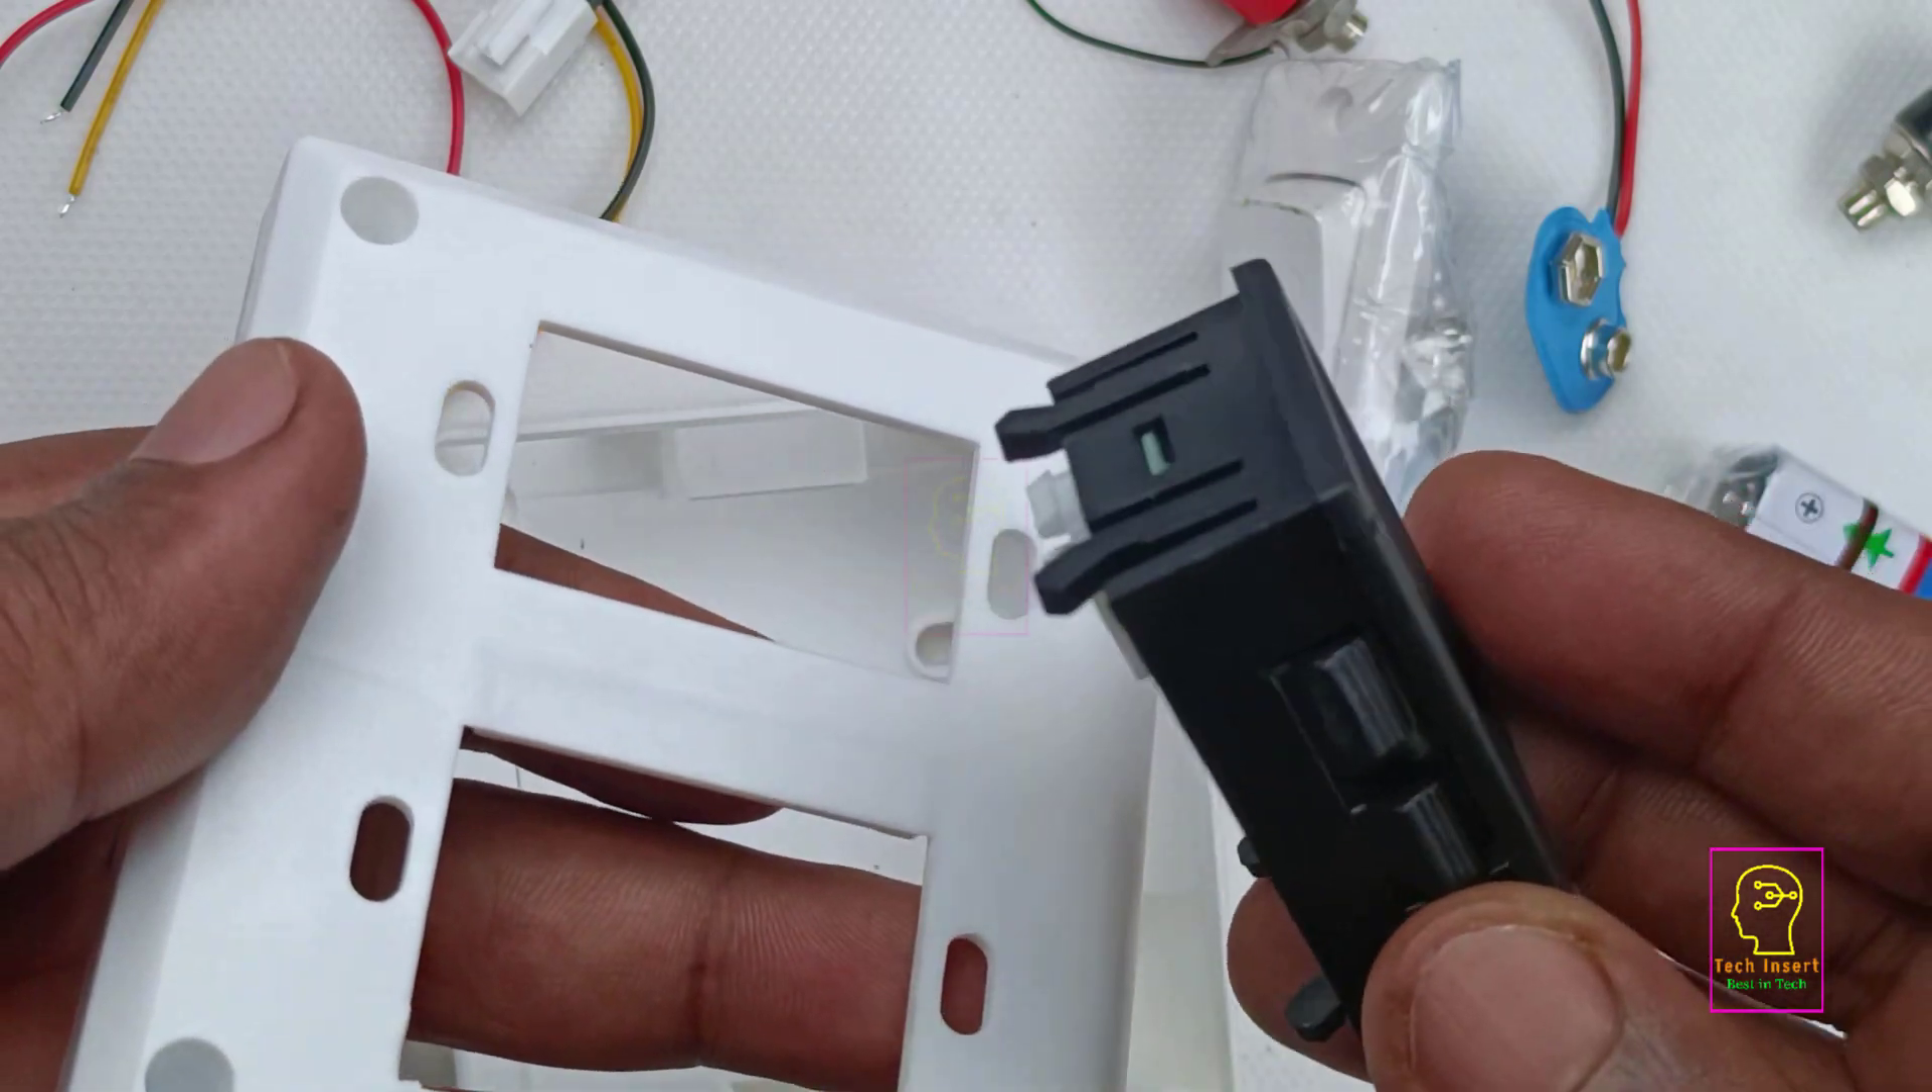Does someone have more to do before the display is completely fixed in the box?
Yes.